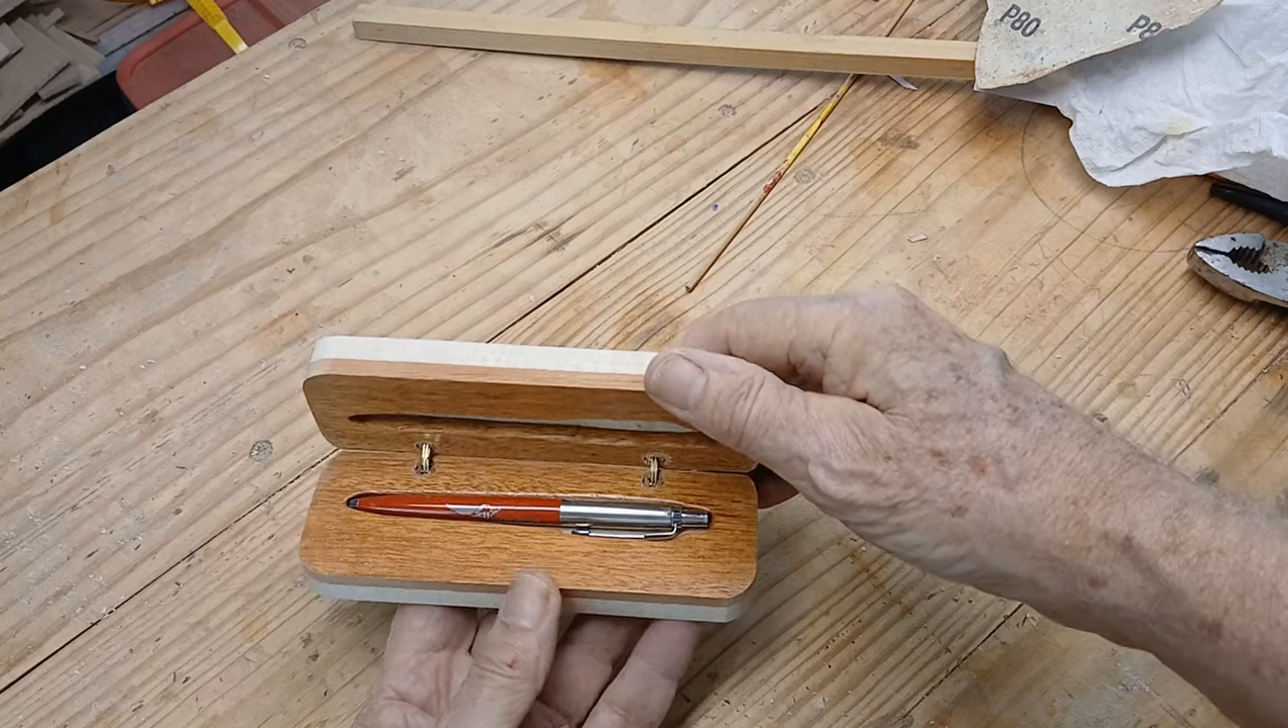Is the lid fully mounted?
Yes.